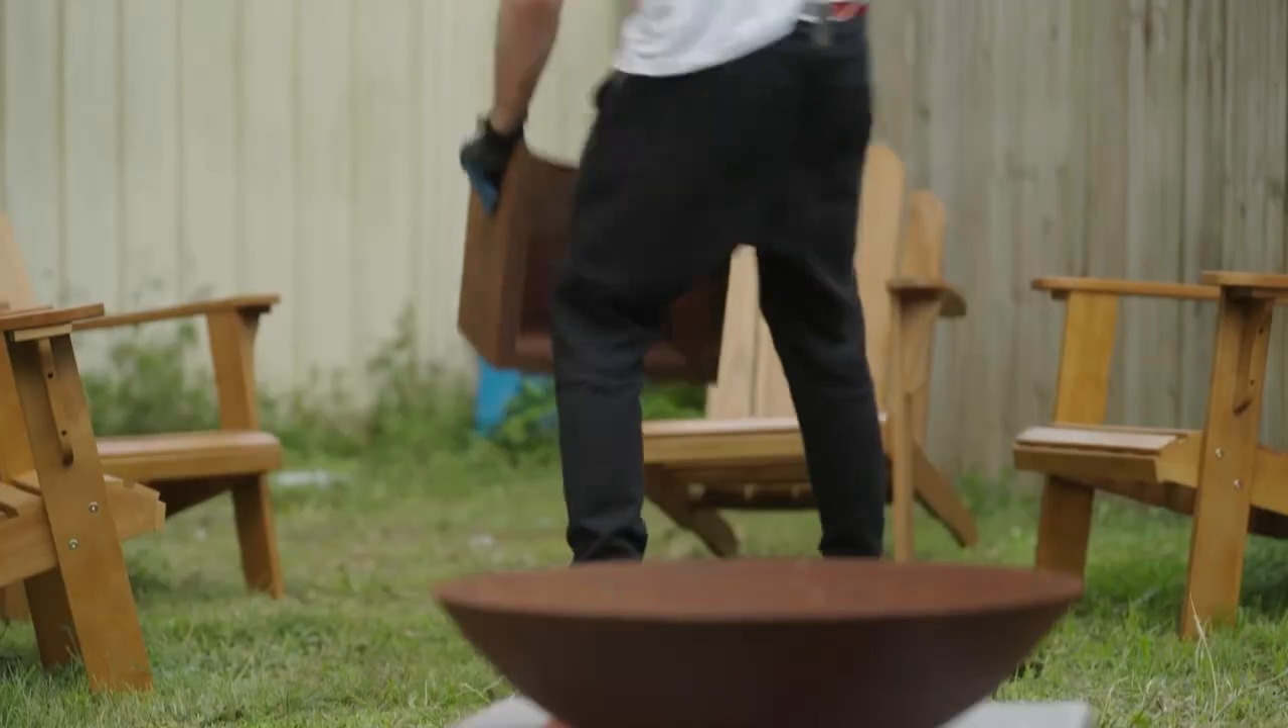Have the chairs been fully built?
Yes.